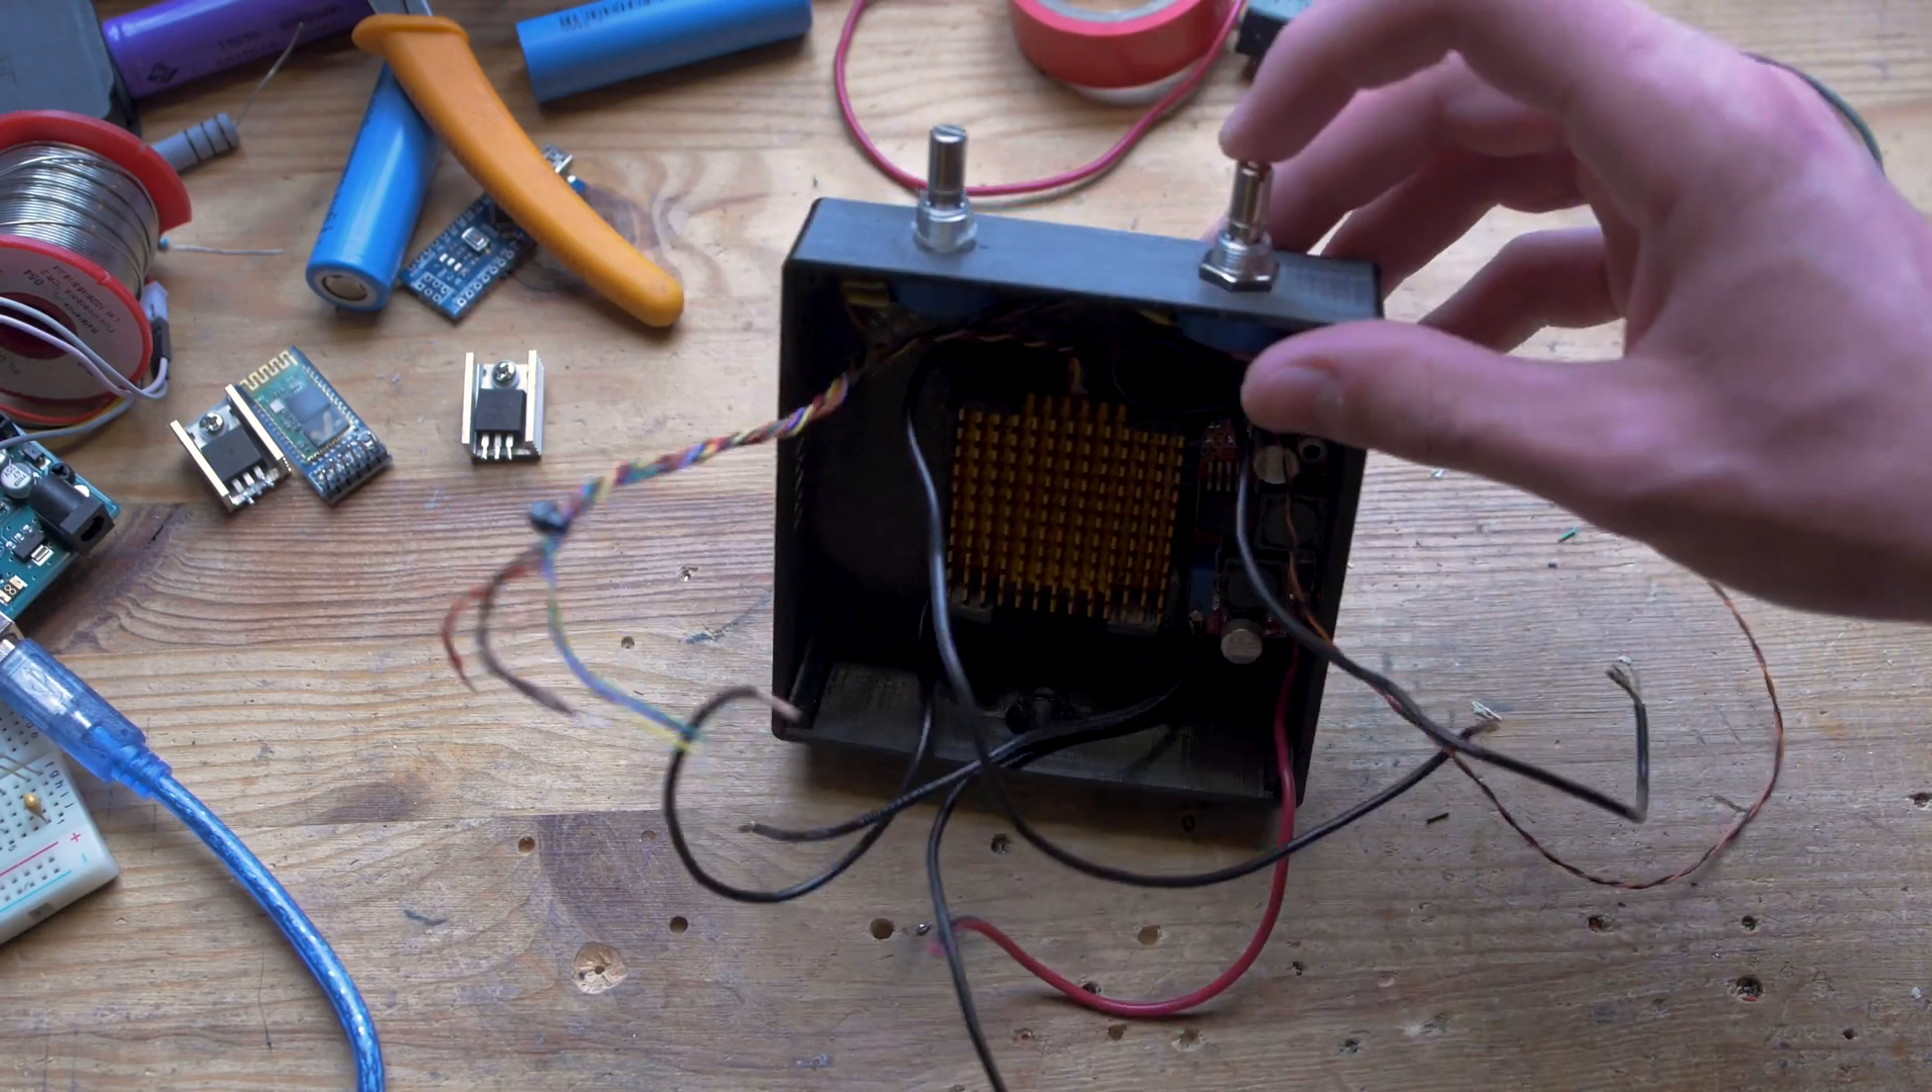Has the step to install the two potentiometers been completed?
Yes.